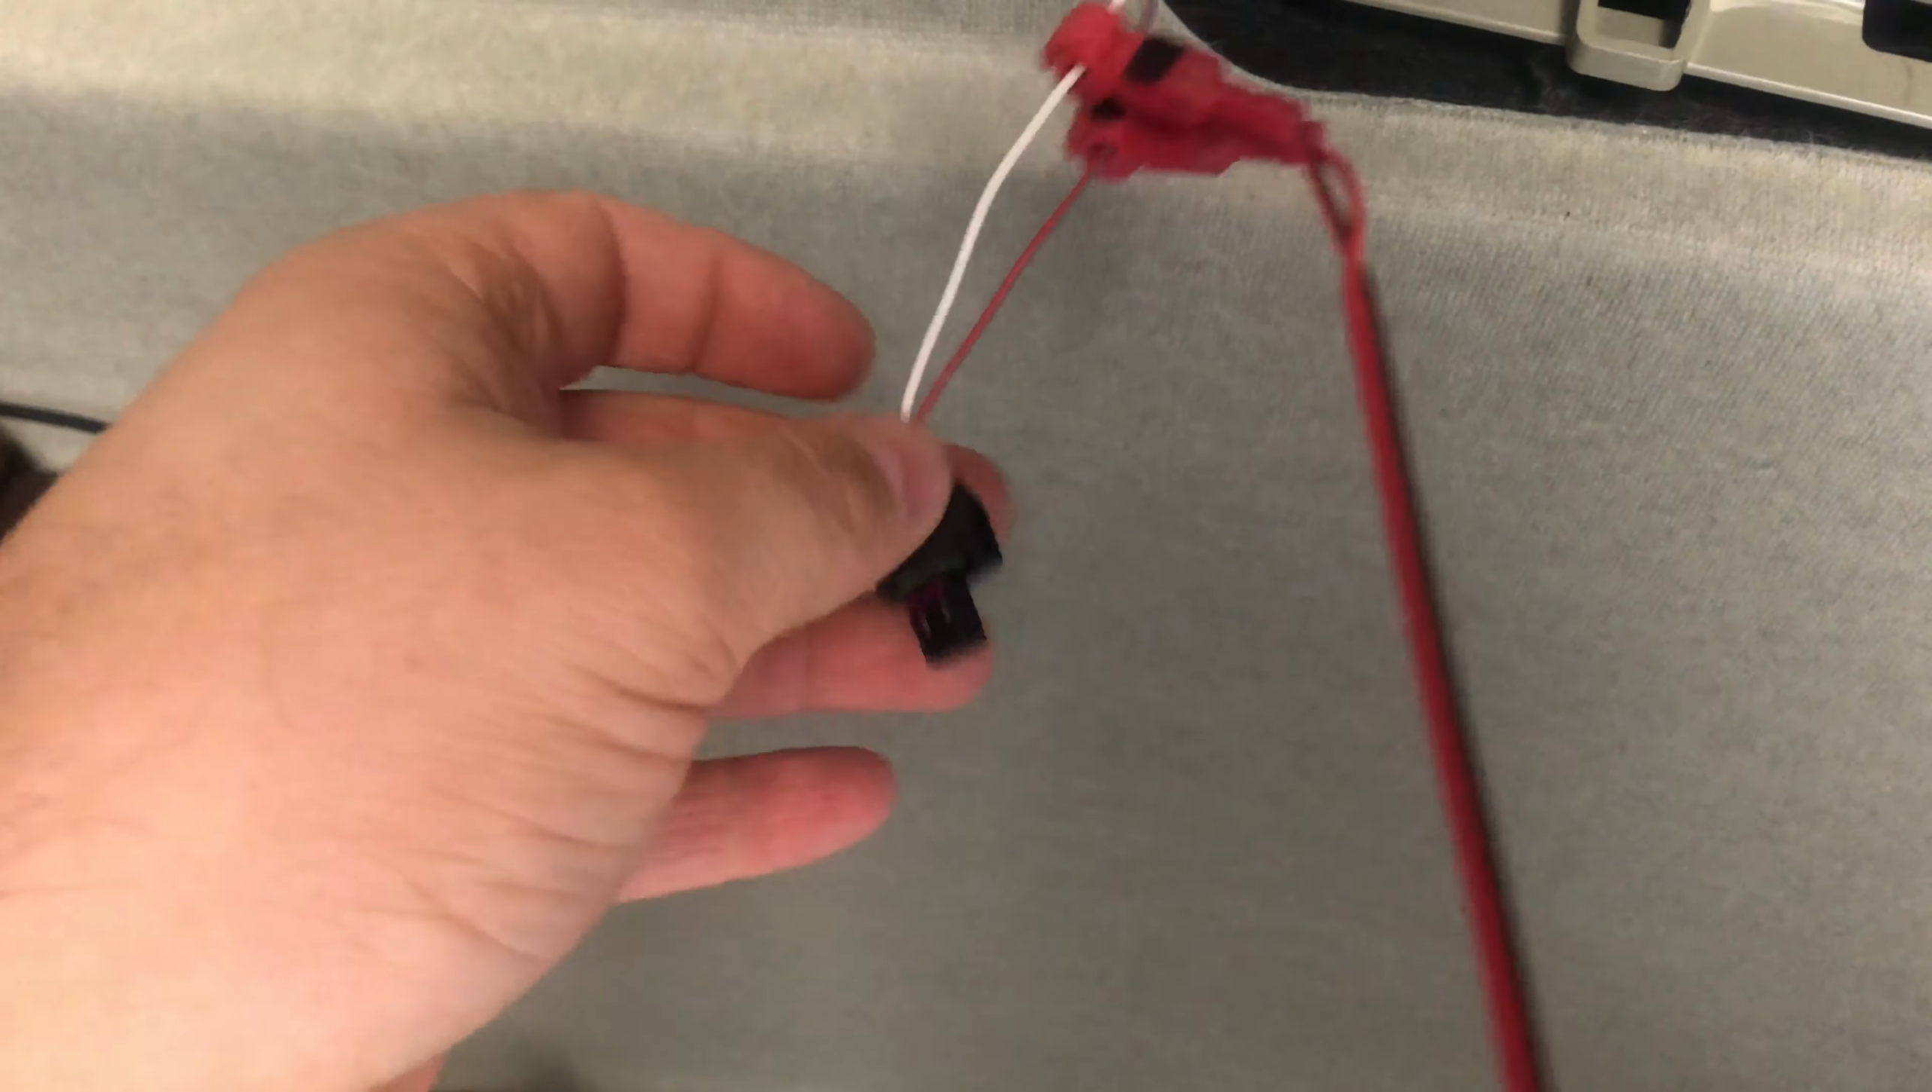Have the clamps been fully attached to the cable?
Yes.